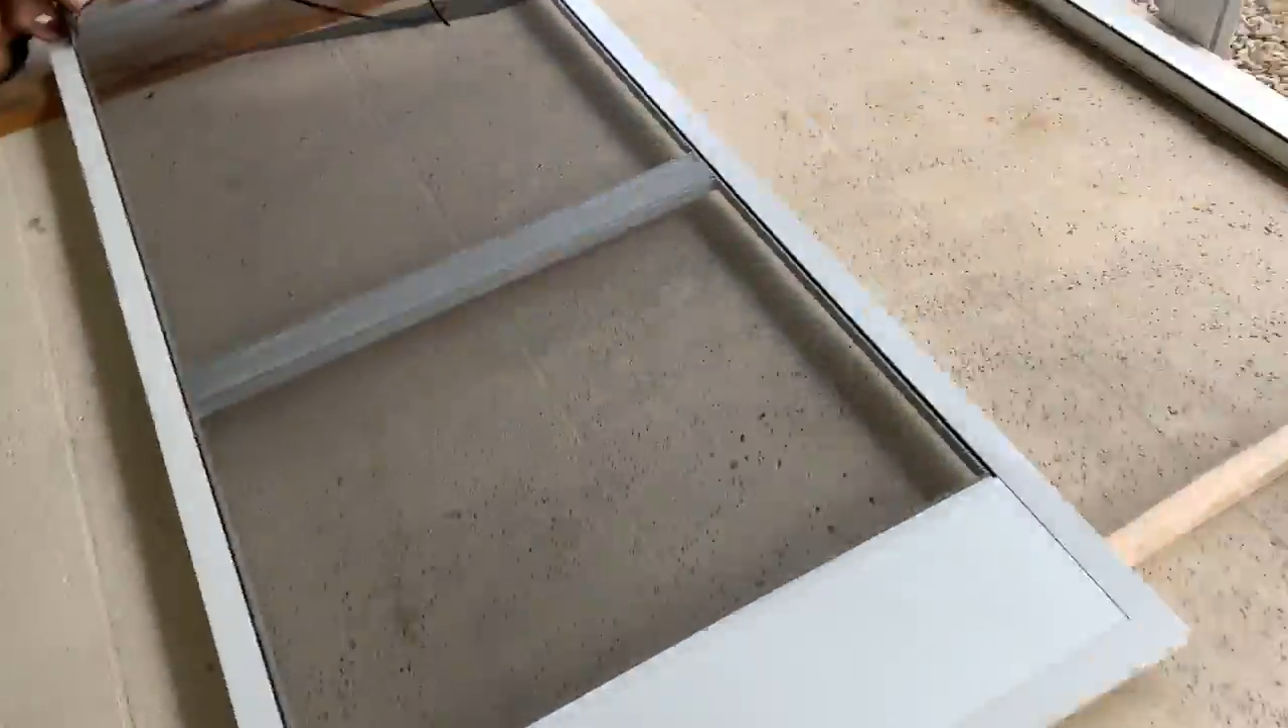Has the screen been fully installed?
No.